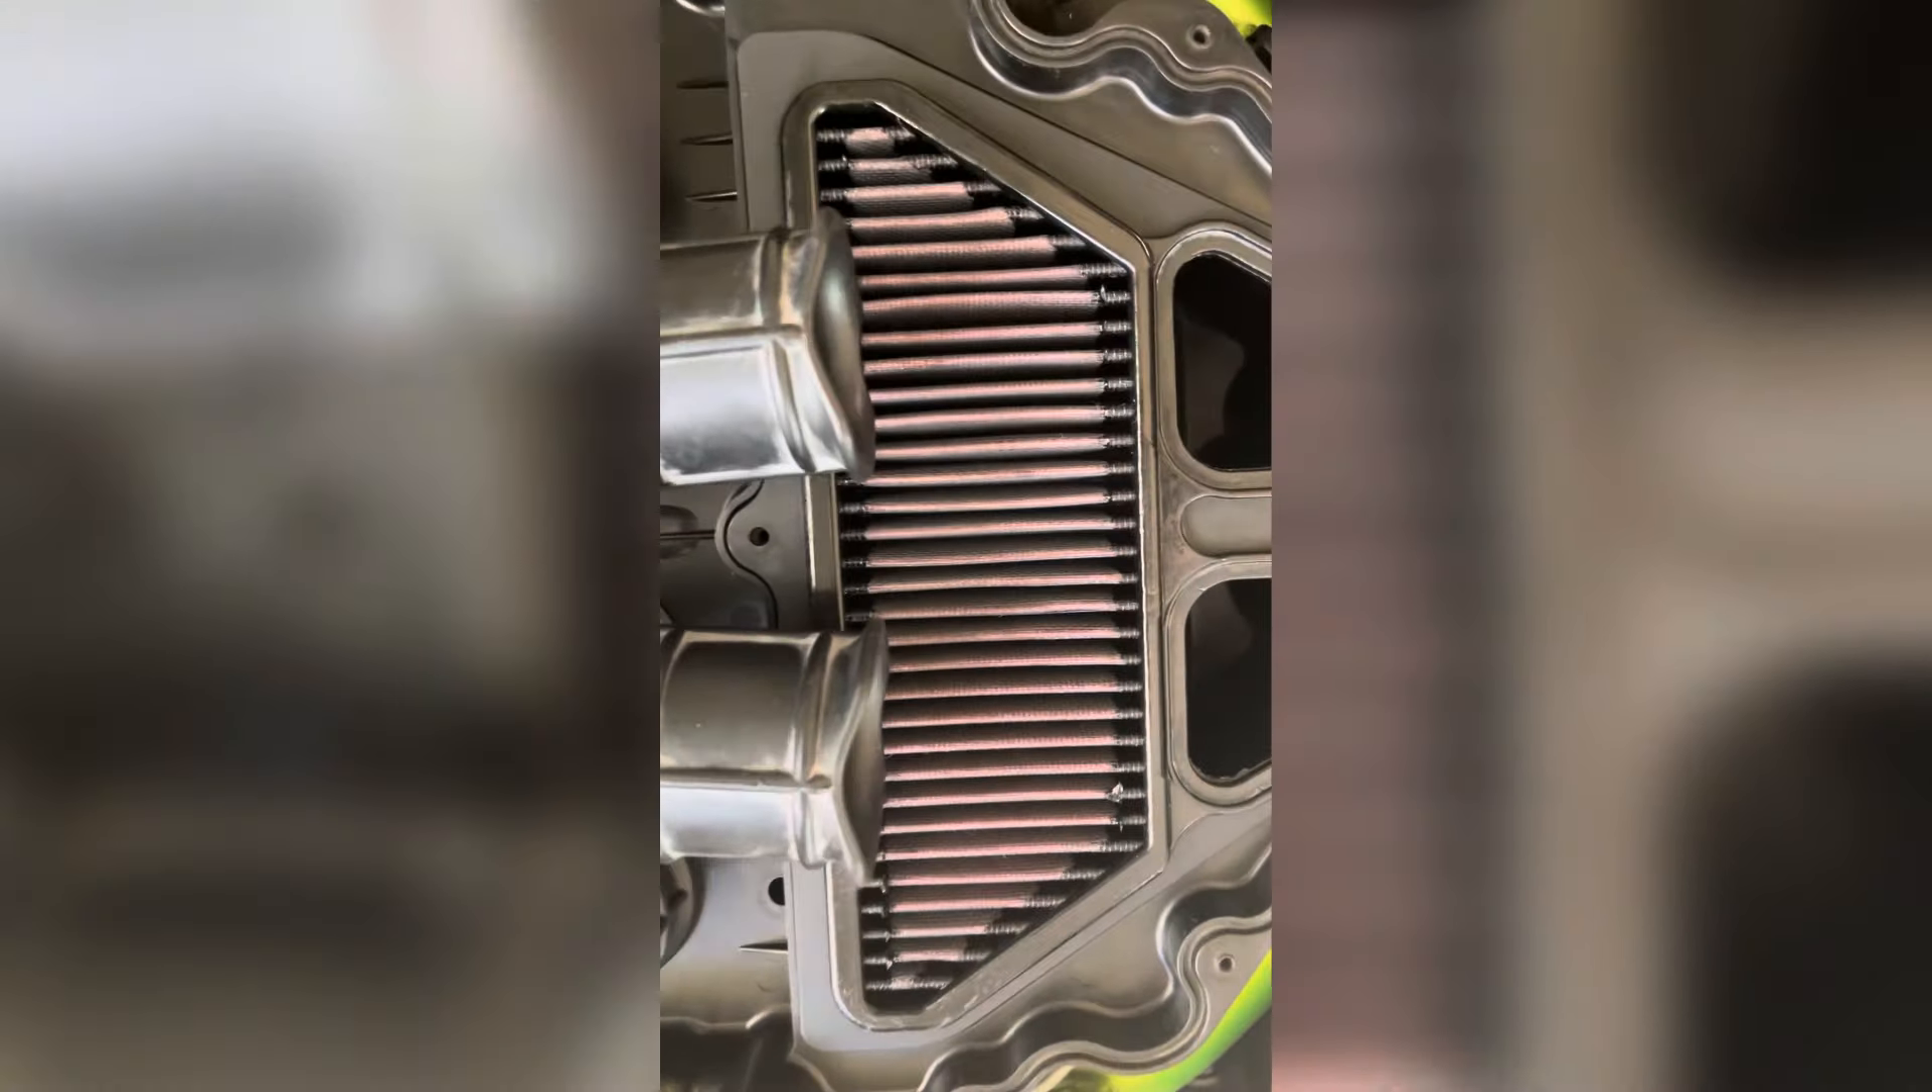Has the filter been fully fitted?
Yes.